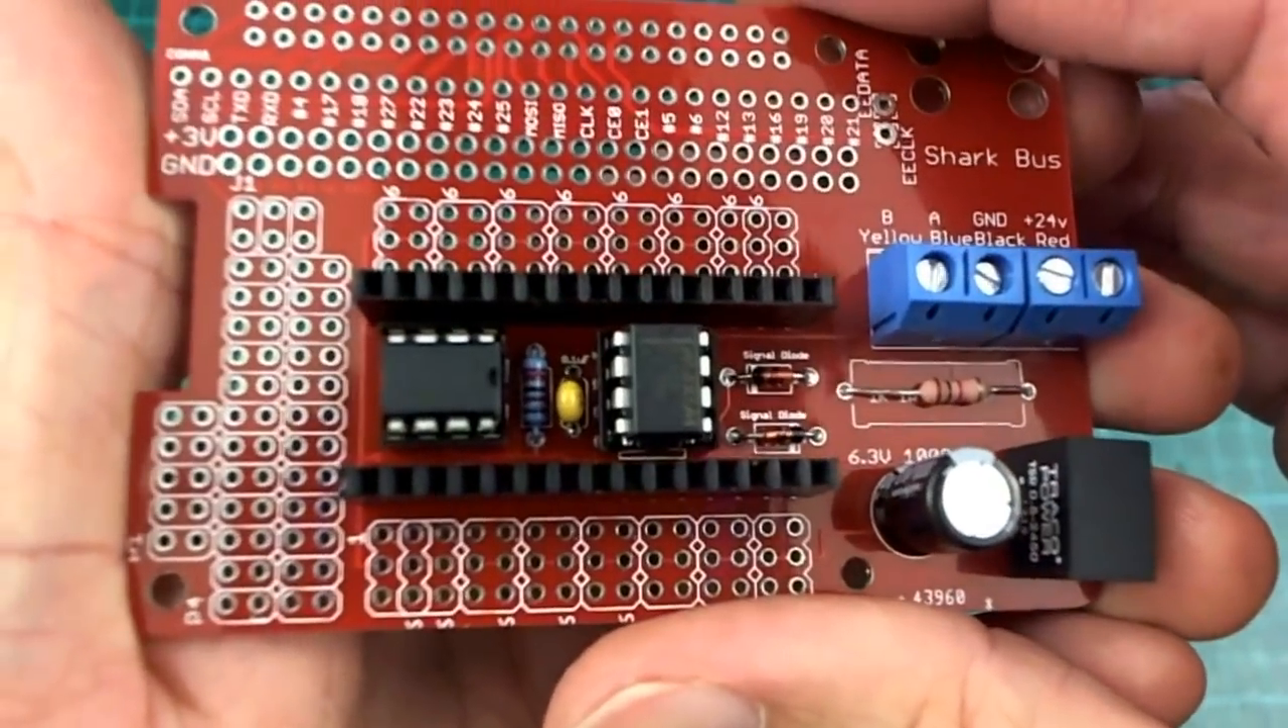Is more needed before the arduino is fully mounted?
Yes.